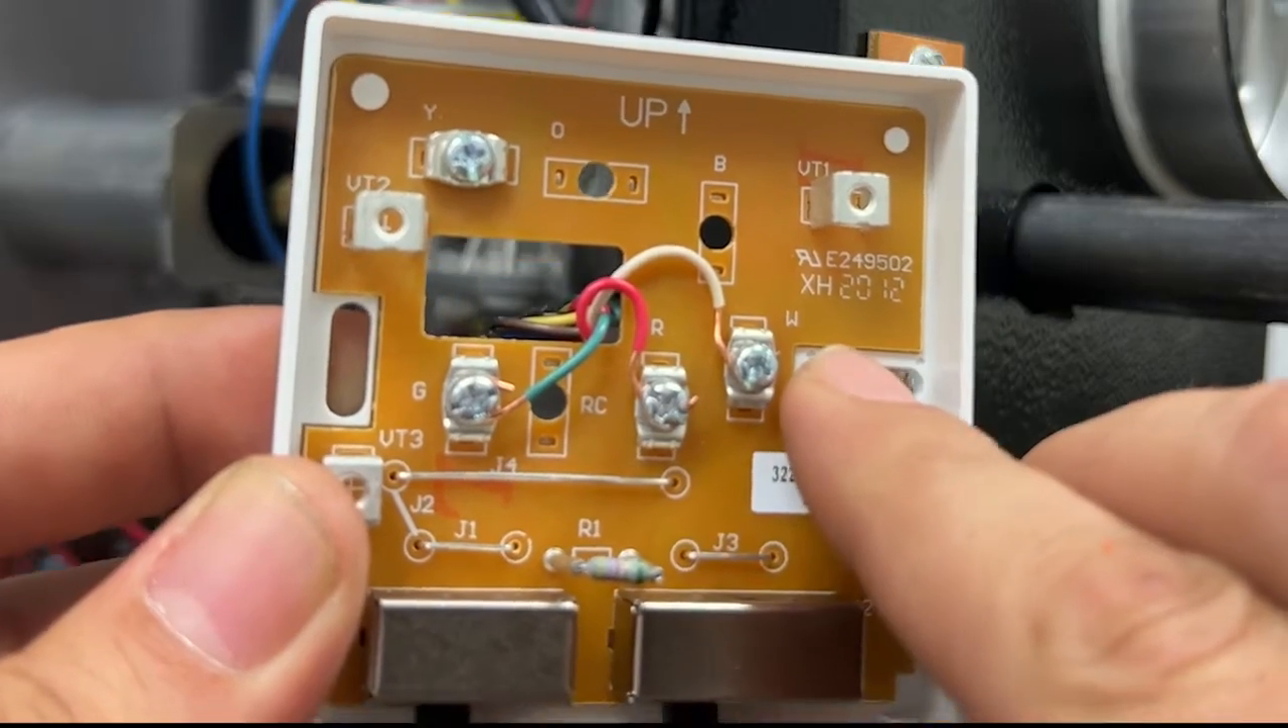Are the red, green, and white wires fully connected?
Yes.